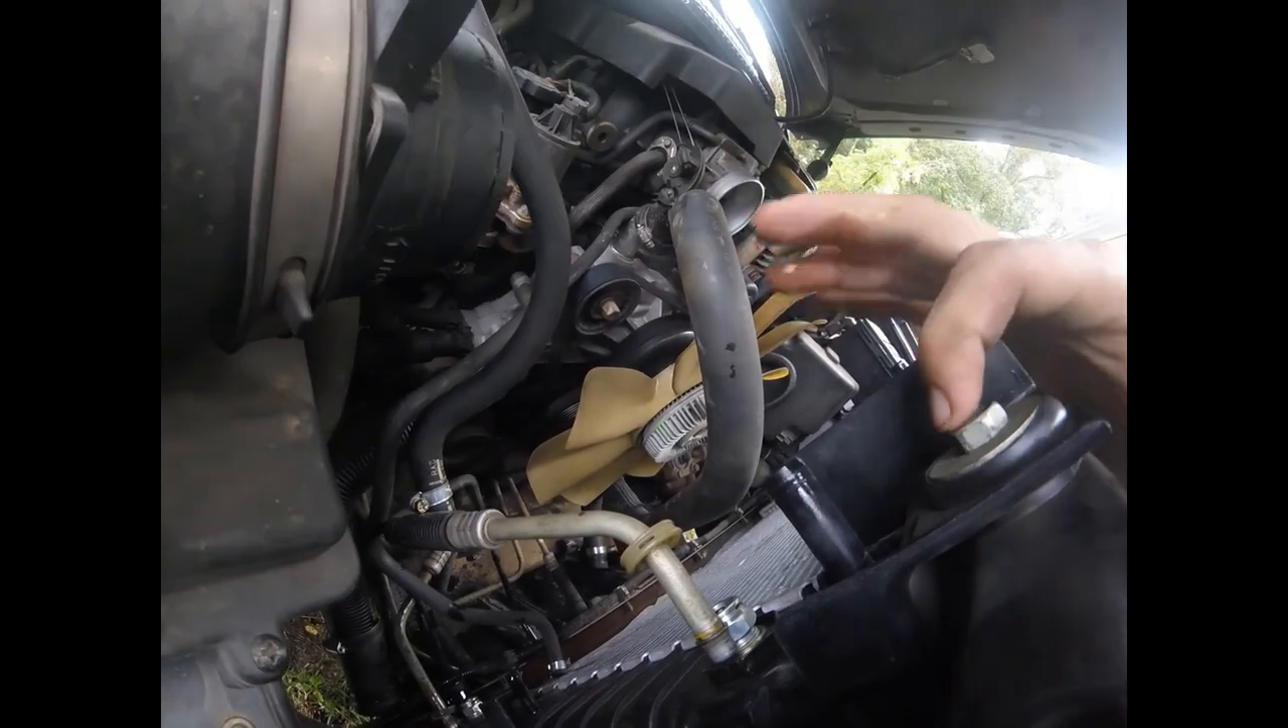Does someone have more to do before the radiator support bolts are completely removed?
Yes.